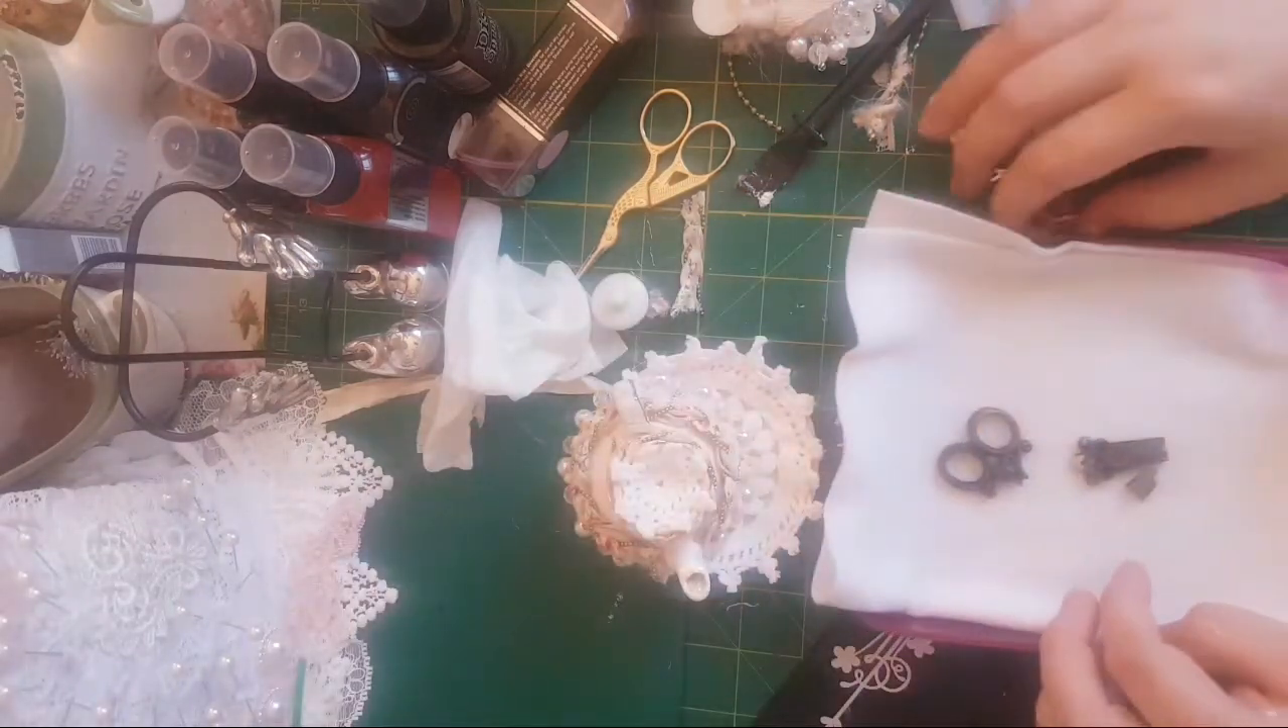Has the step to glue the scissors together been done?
No.